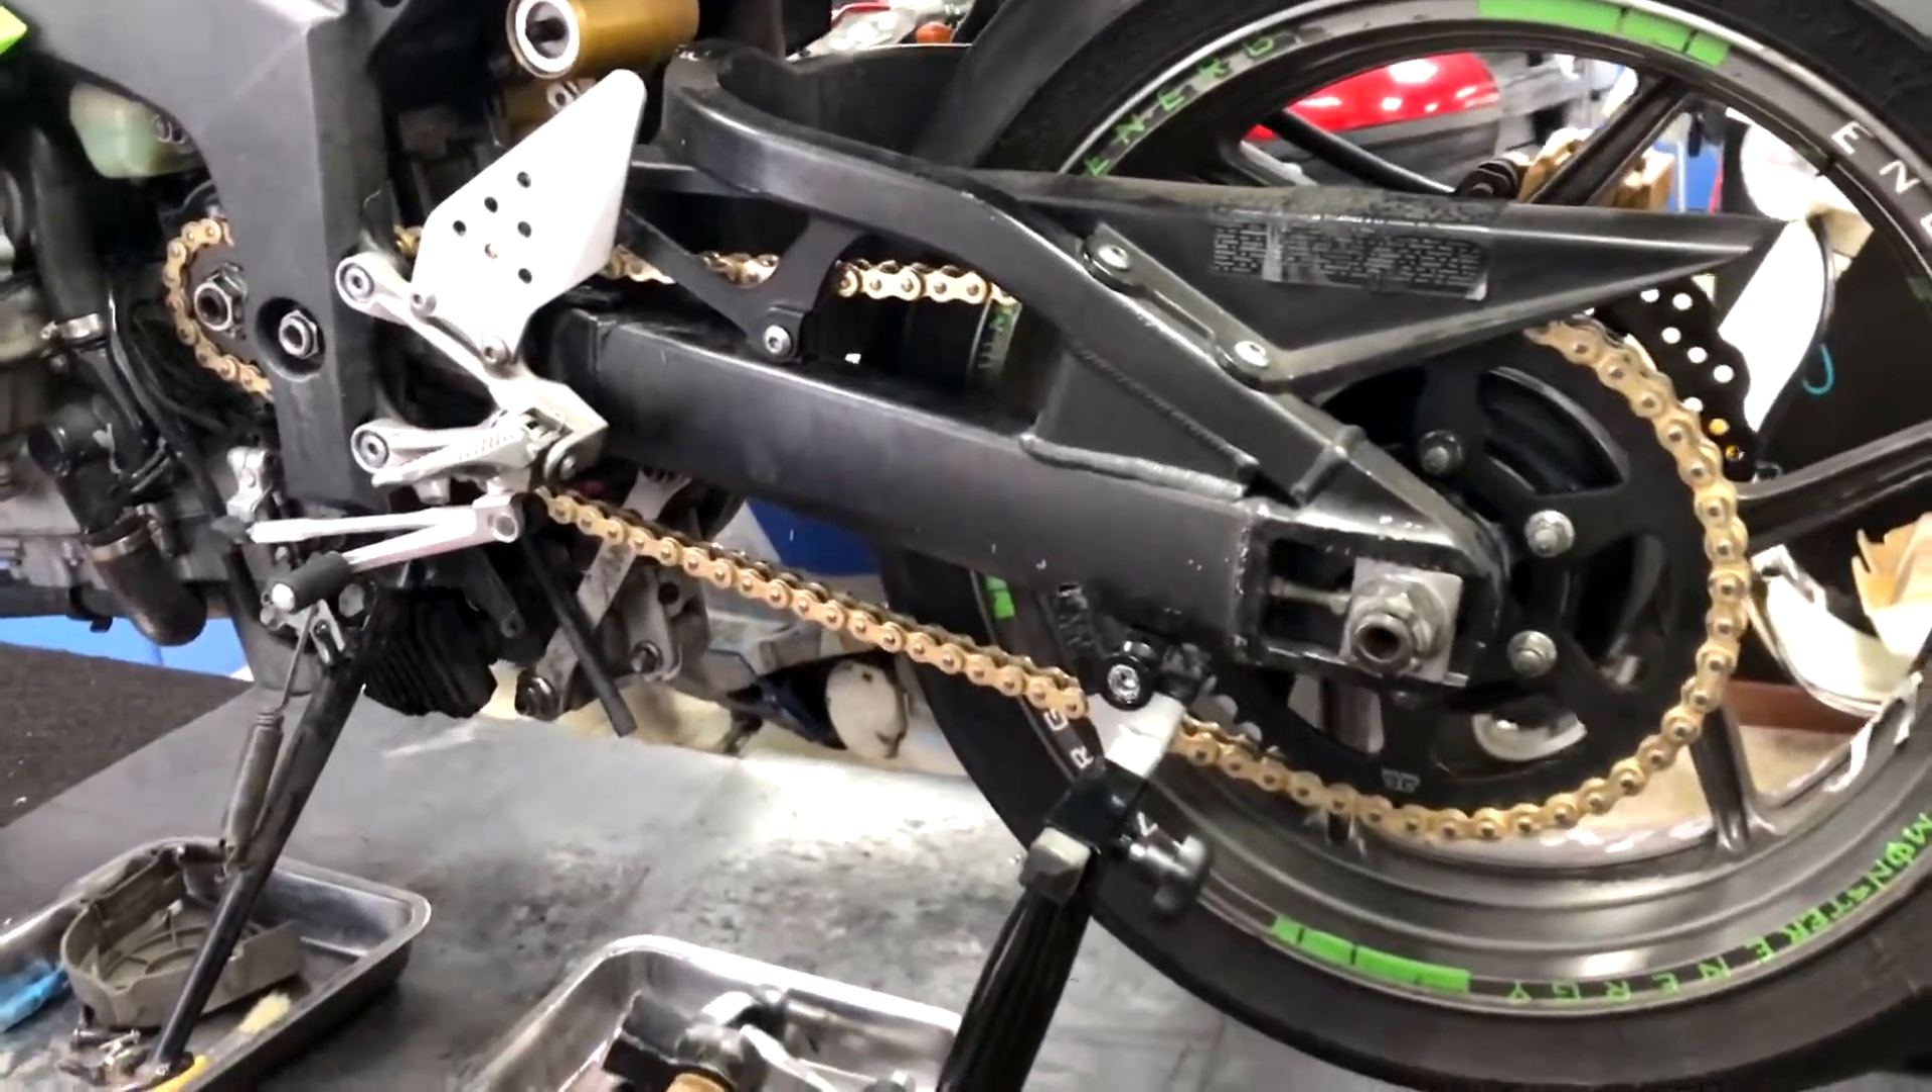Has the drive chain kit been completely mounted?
Yes.